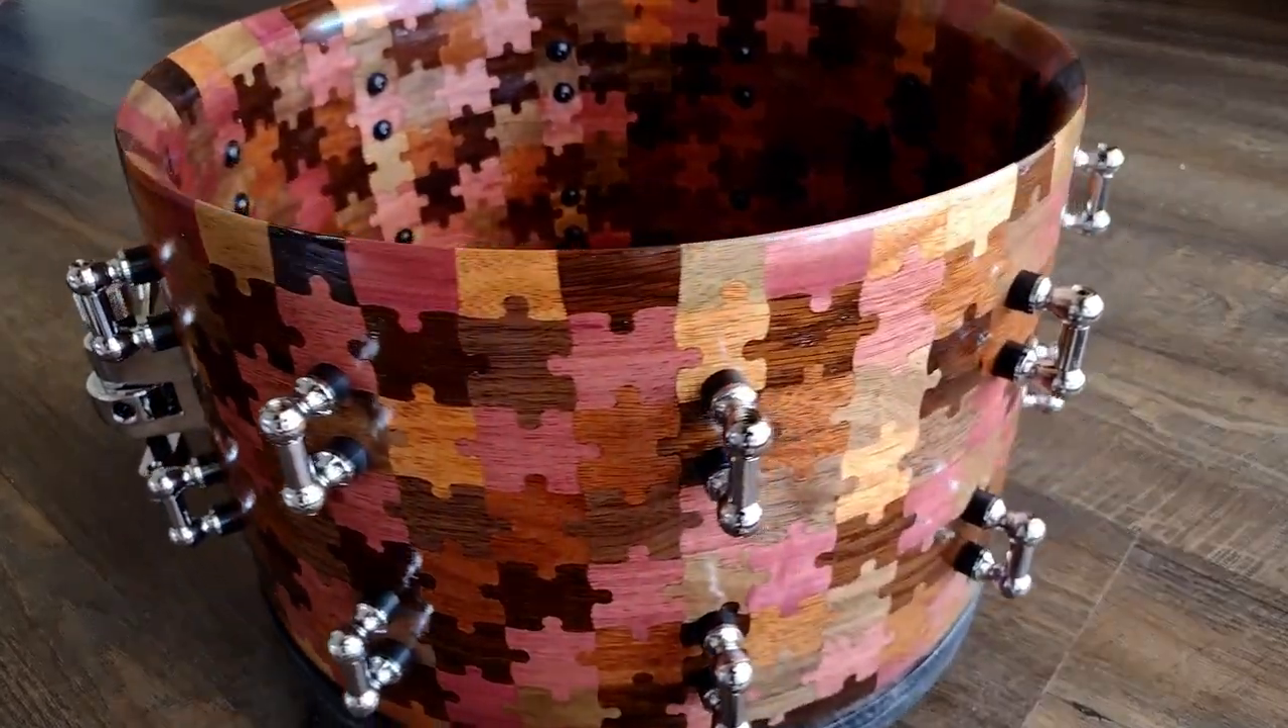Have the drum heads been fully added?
No.